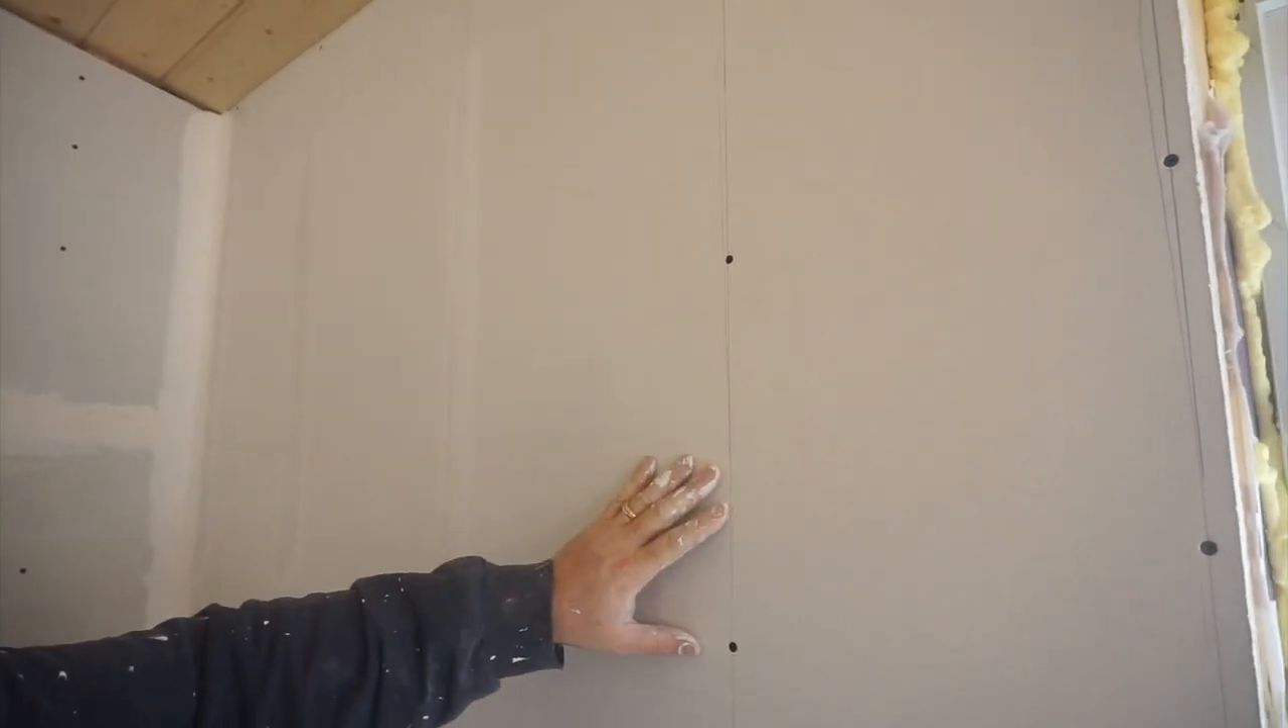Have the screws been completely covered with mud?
No.